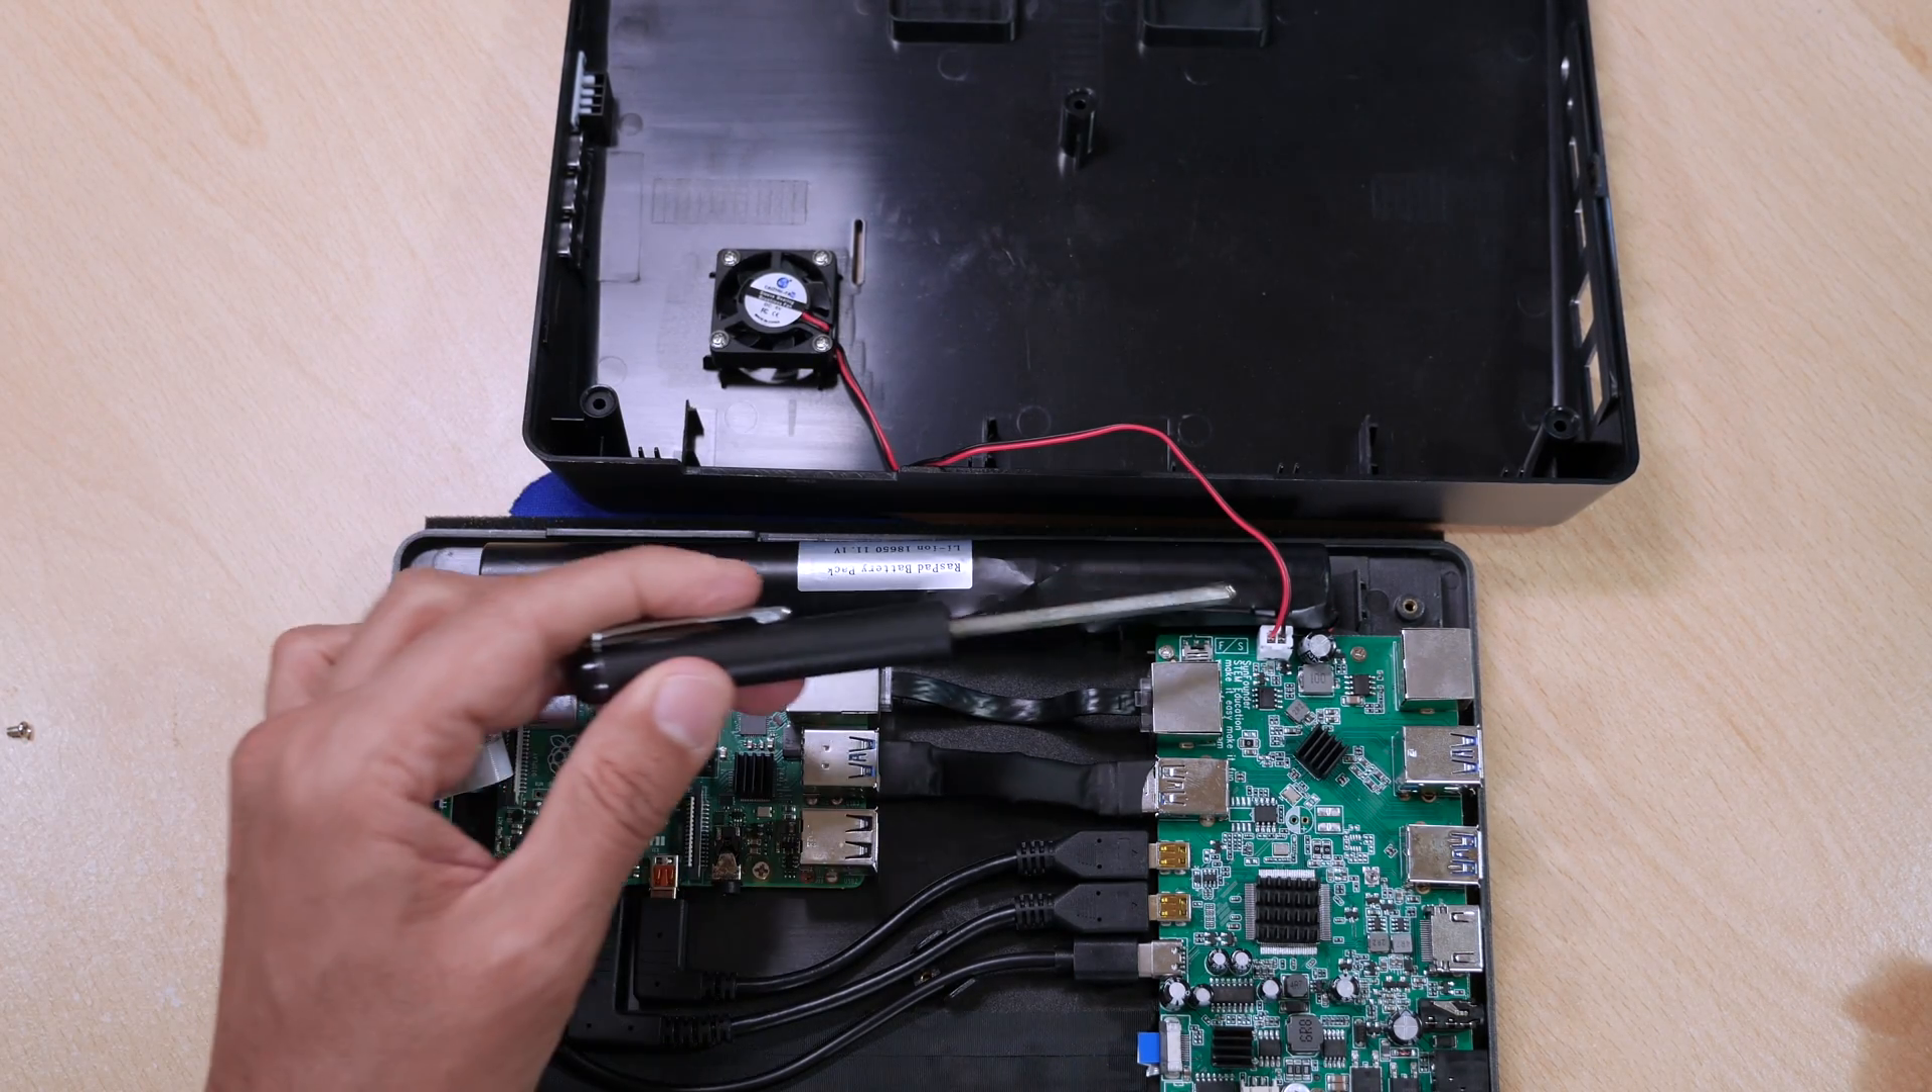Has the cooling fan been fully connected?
Yes.